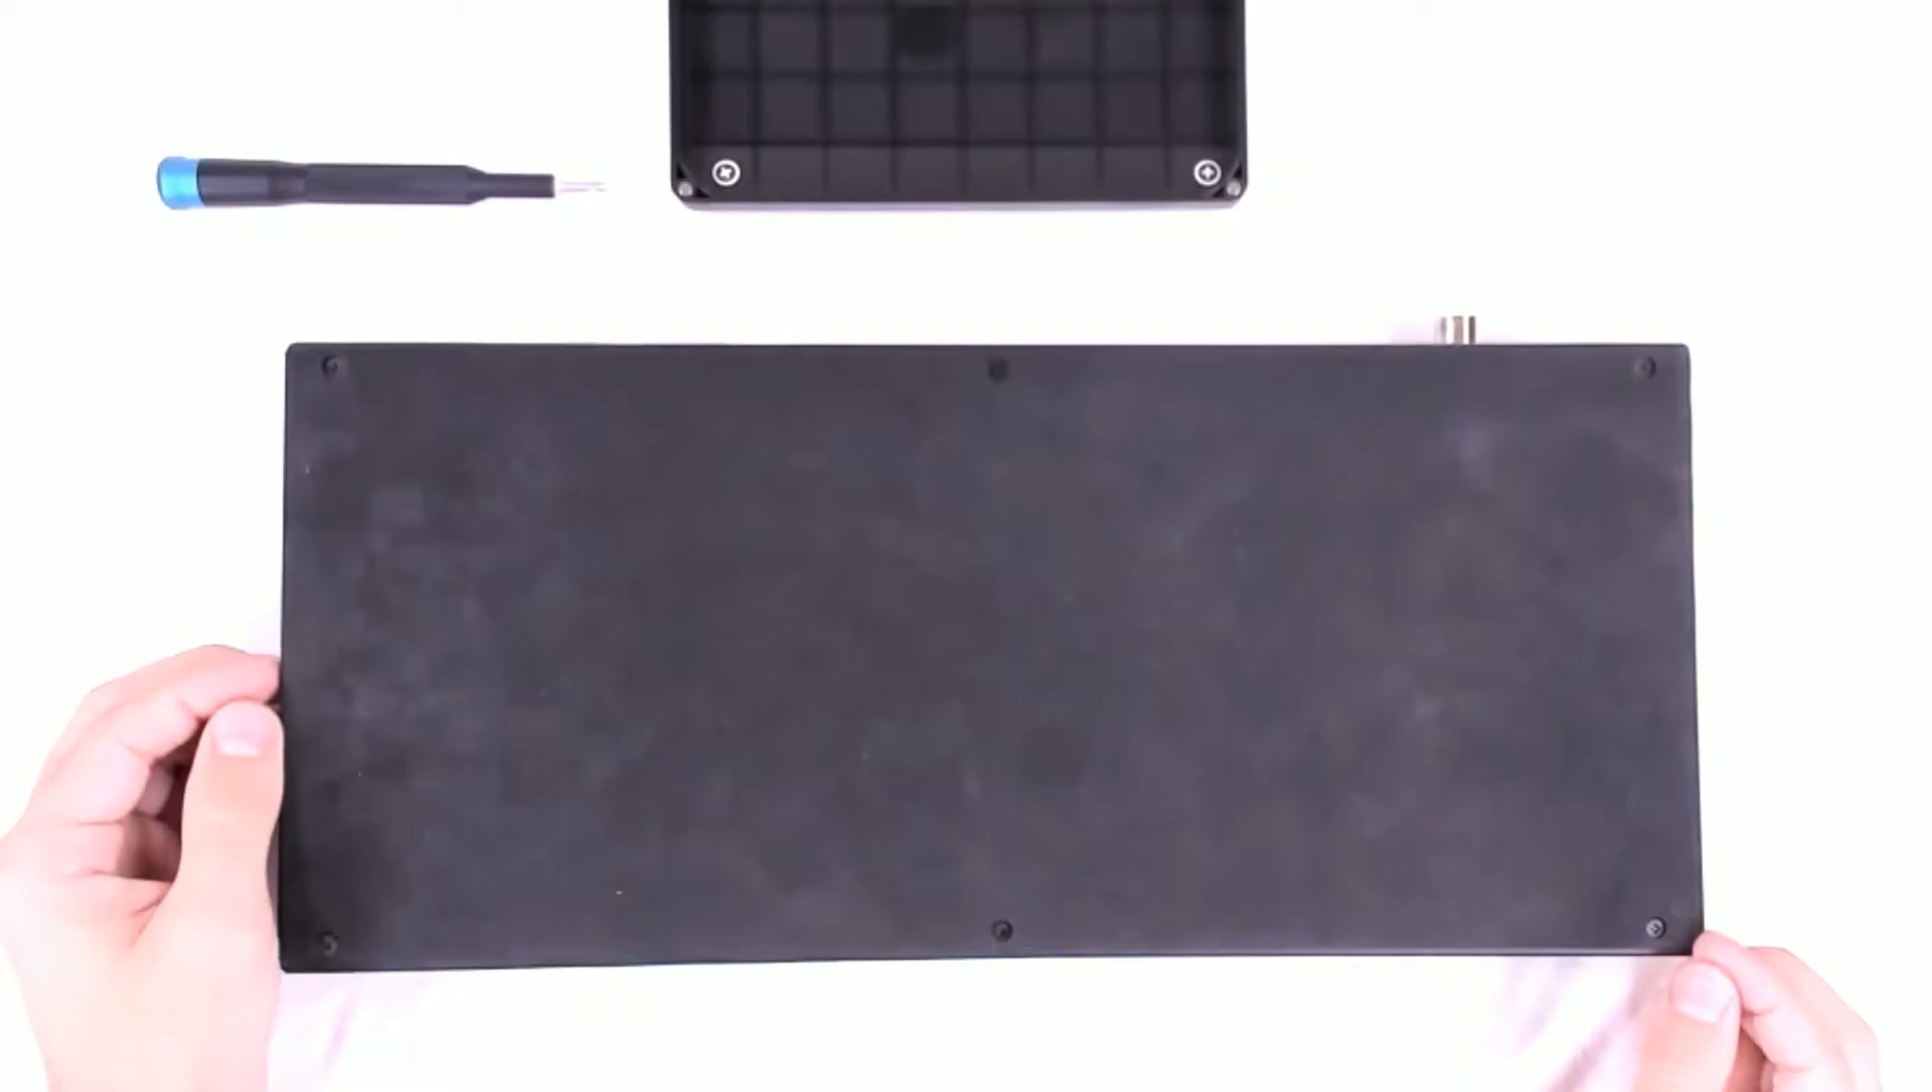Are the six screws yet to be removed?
Yes.